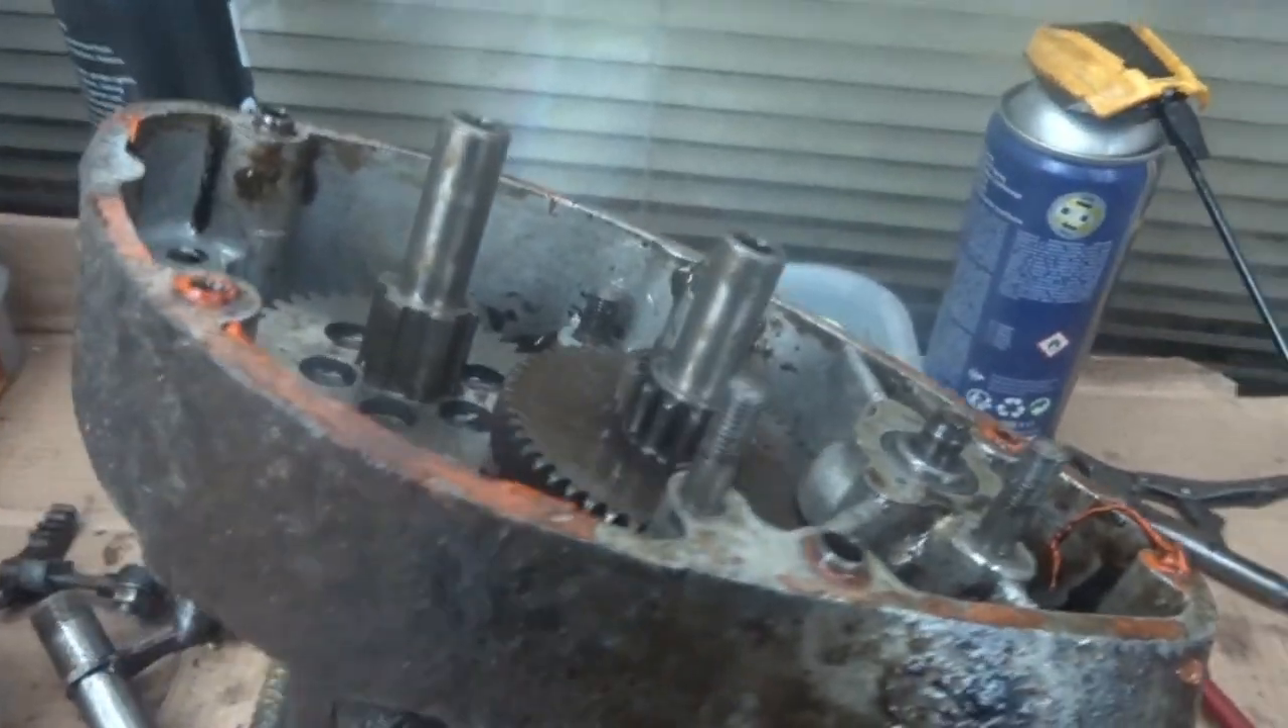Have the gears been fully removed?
No.